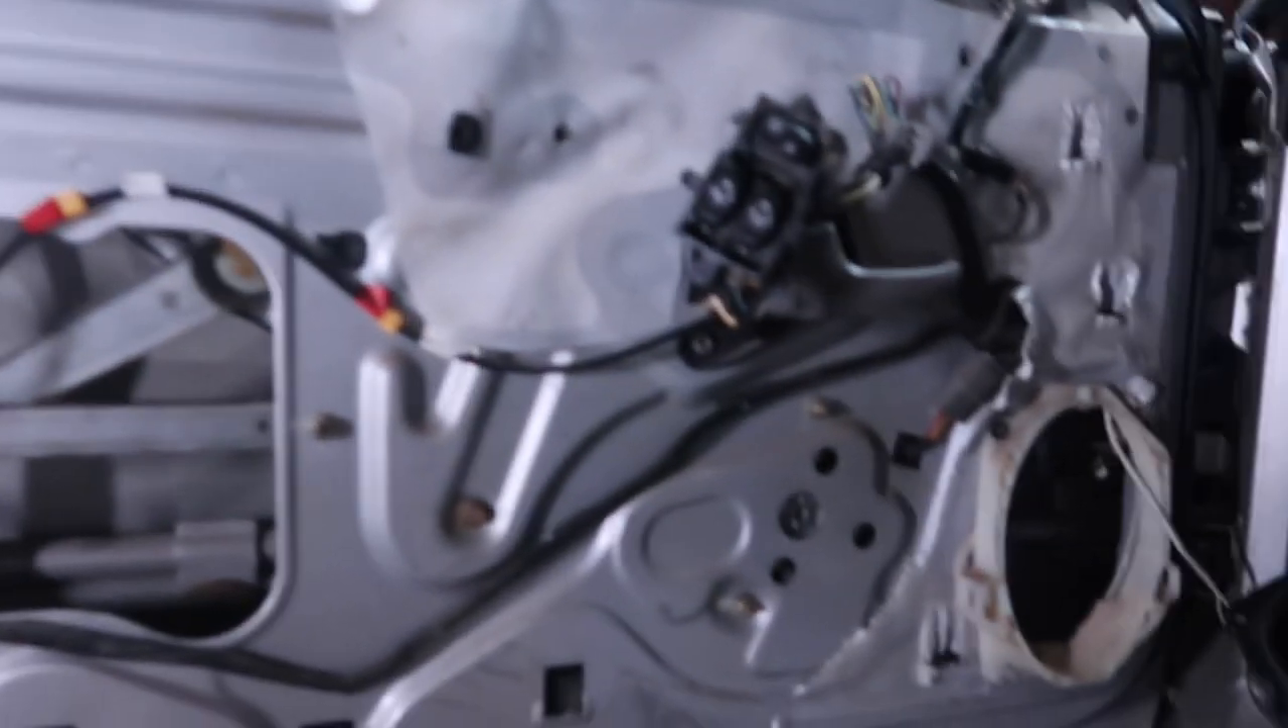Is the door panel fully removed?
Yes.